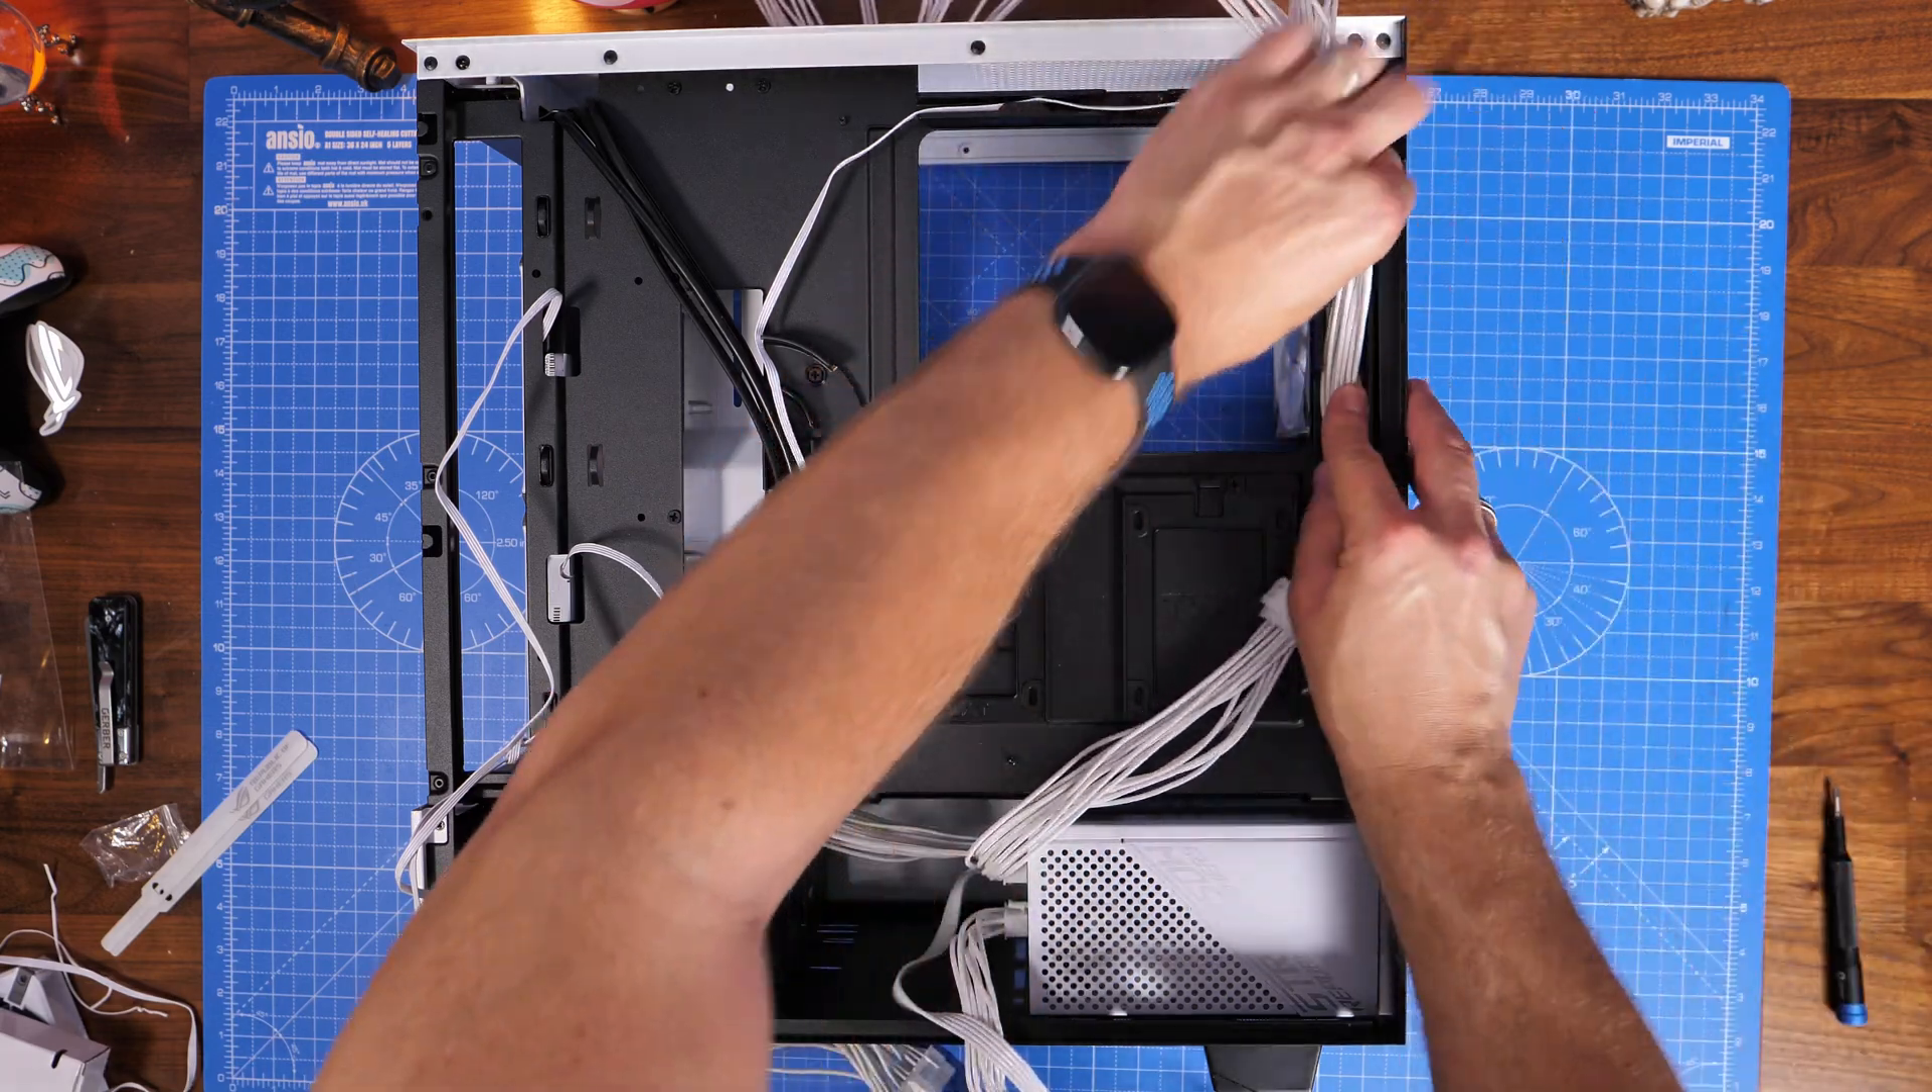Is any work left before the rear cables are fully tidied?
Yes.